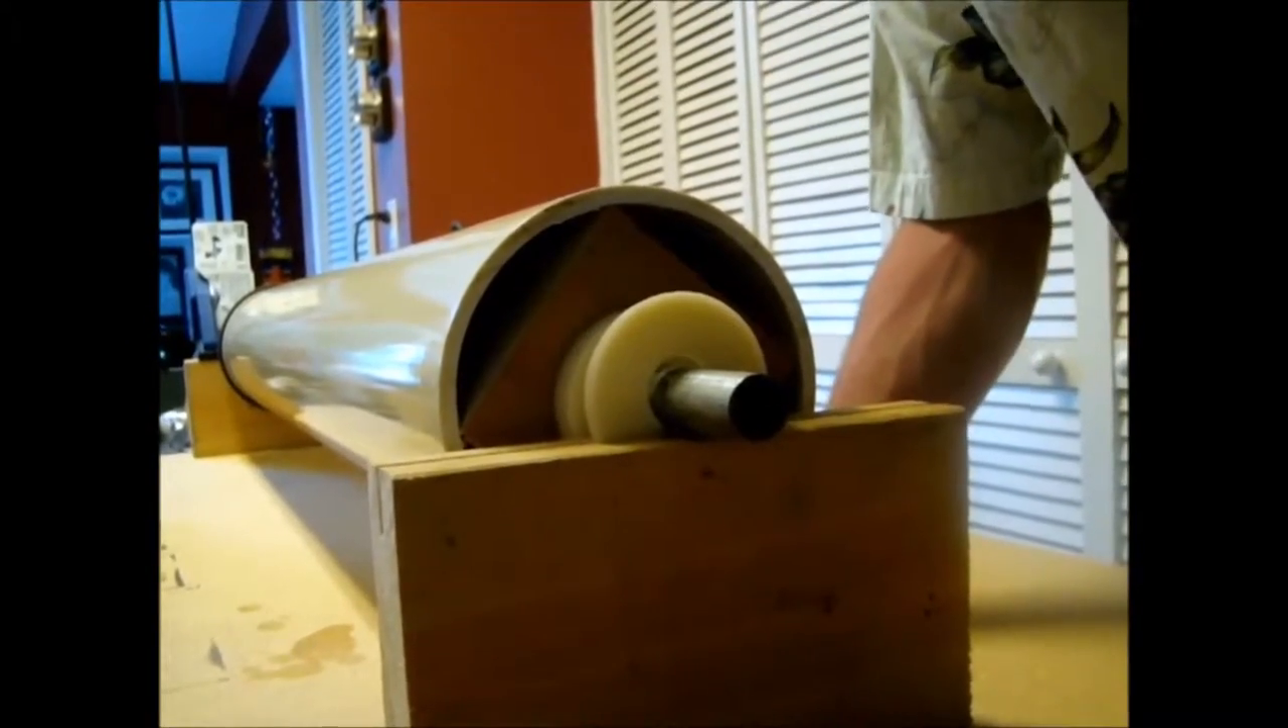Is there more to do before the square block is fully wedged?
No.